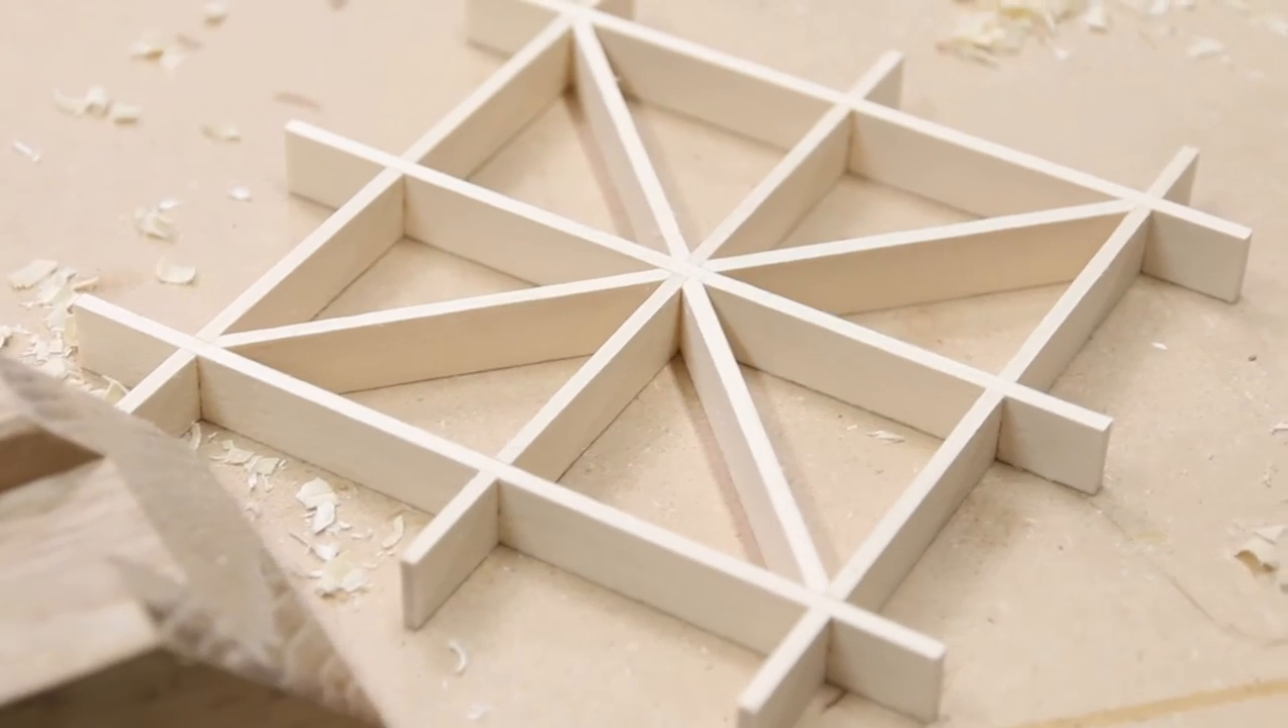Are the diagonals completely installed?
Yes.